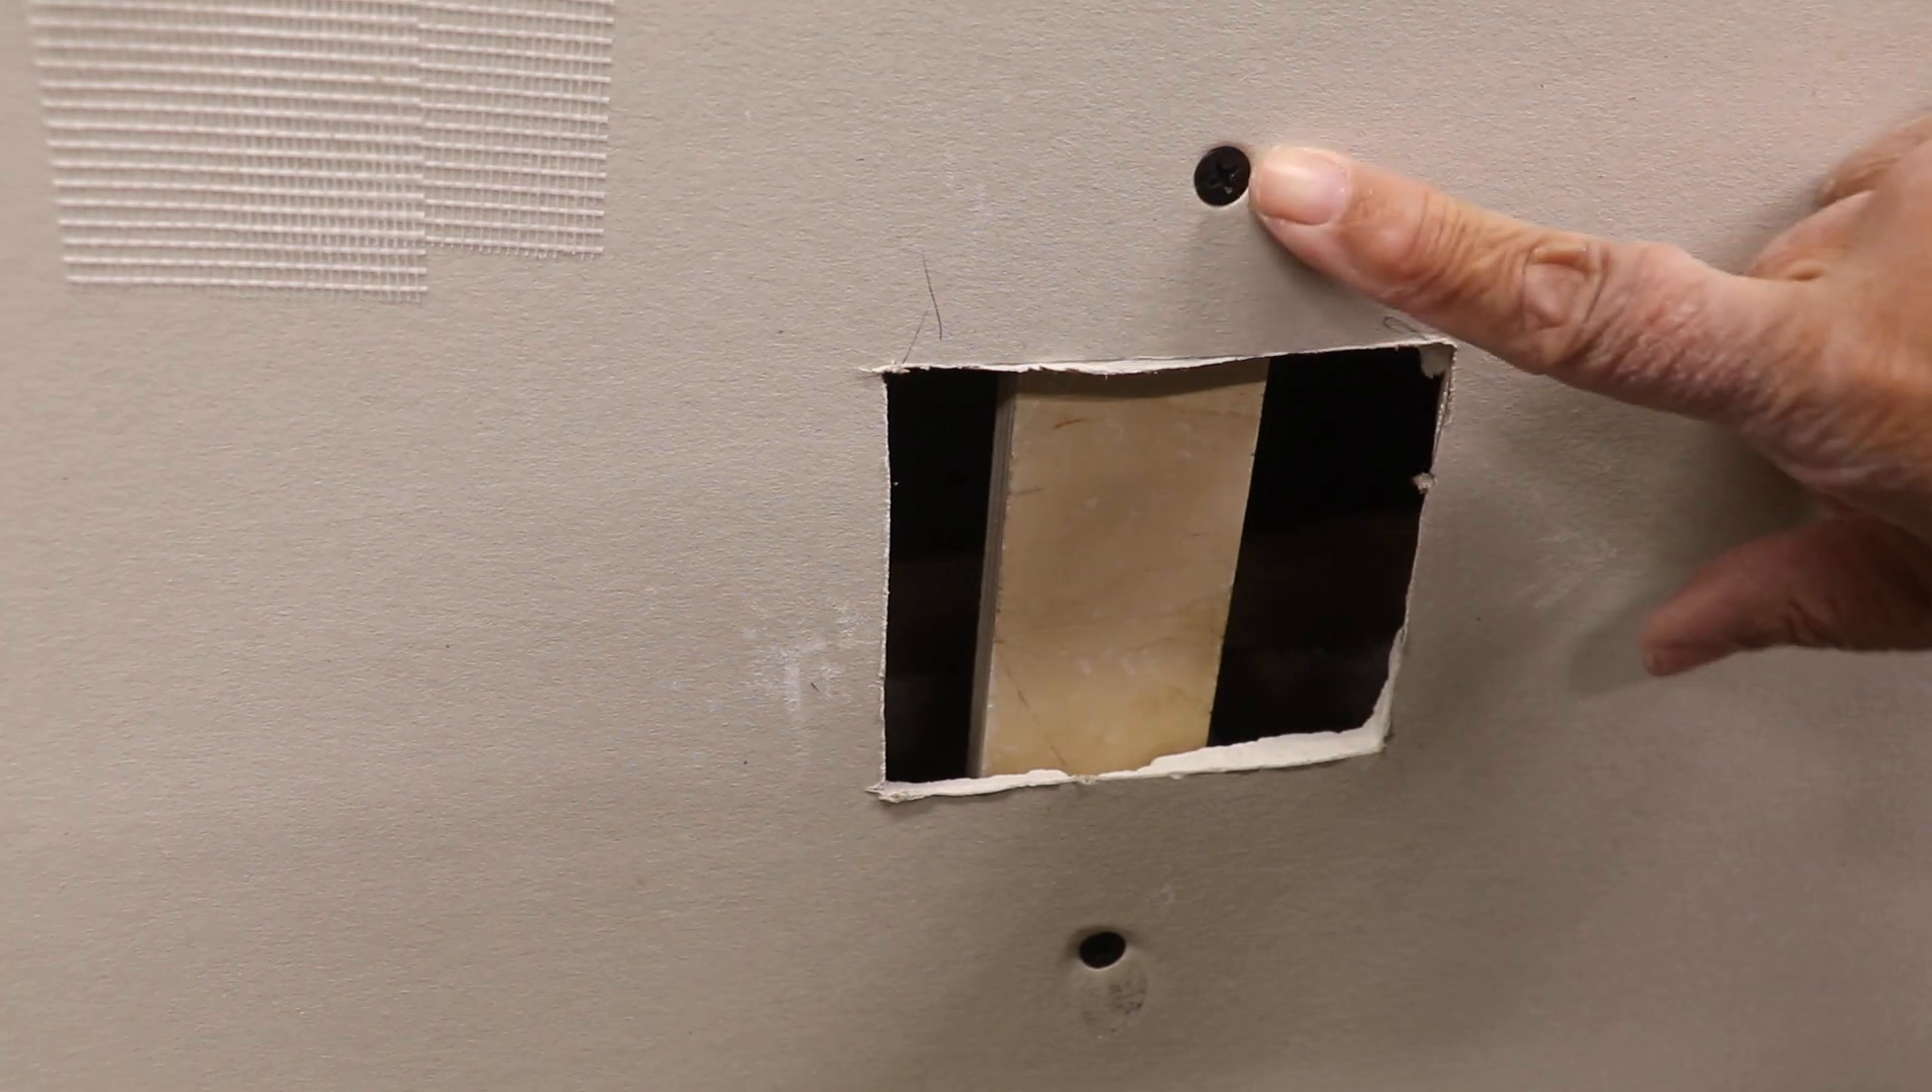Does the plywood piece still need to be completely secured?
No.